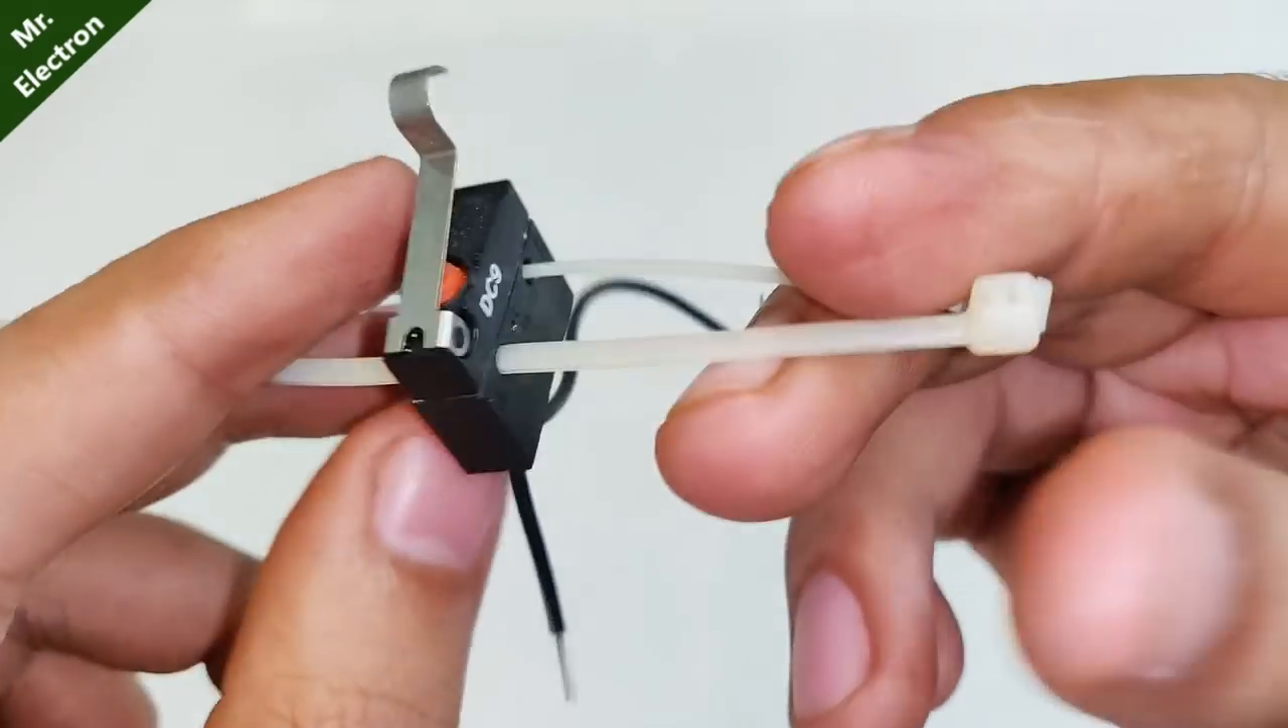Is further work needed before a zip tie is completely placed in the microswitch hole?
No.